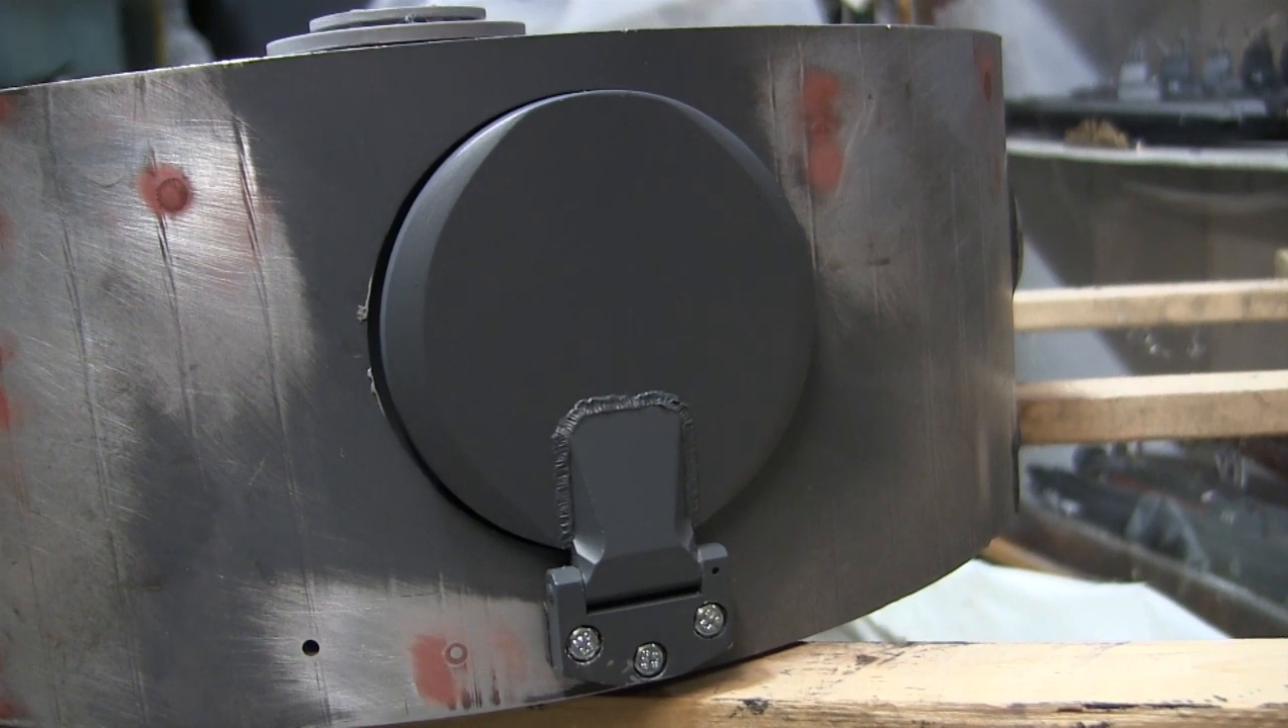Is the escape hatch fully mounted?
Yes.